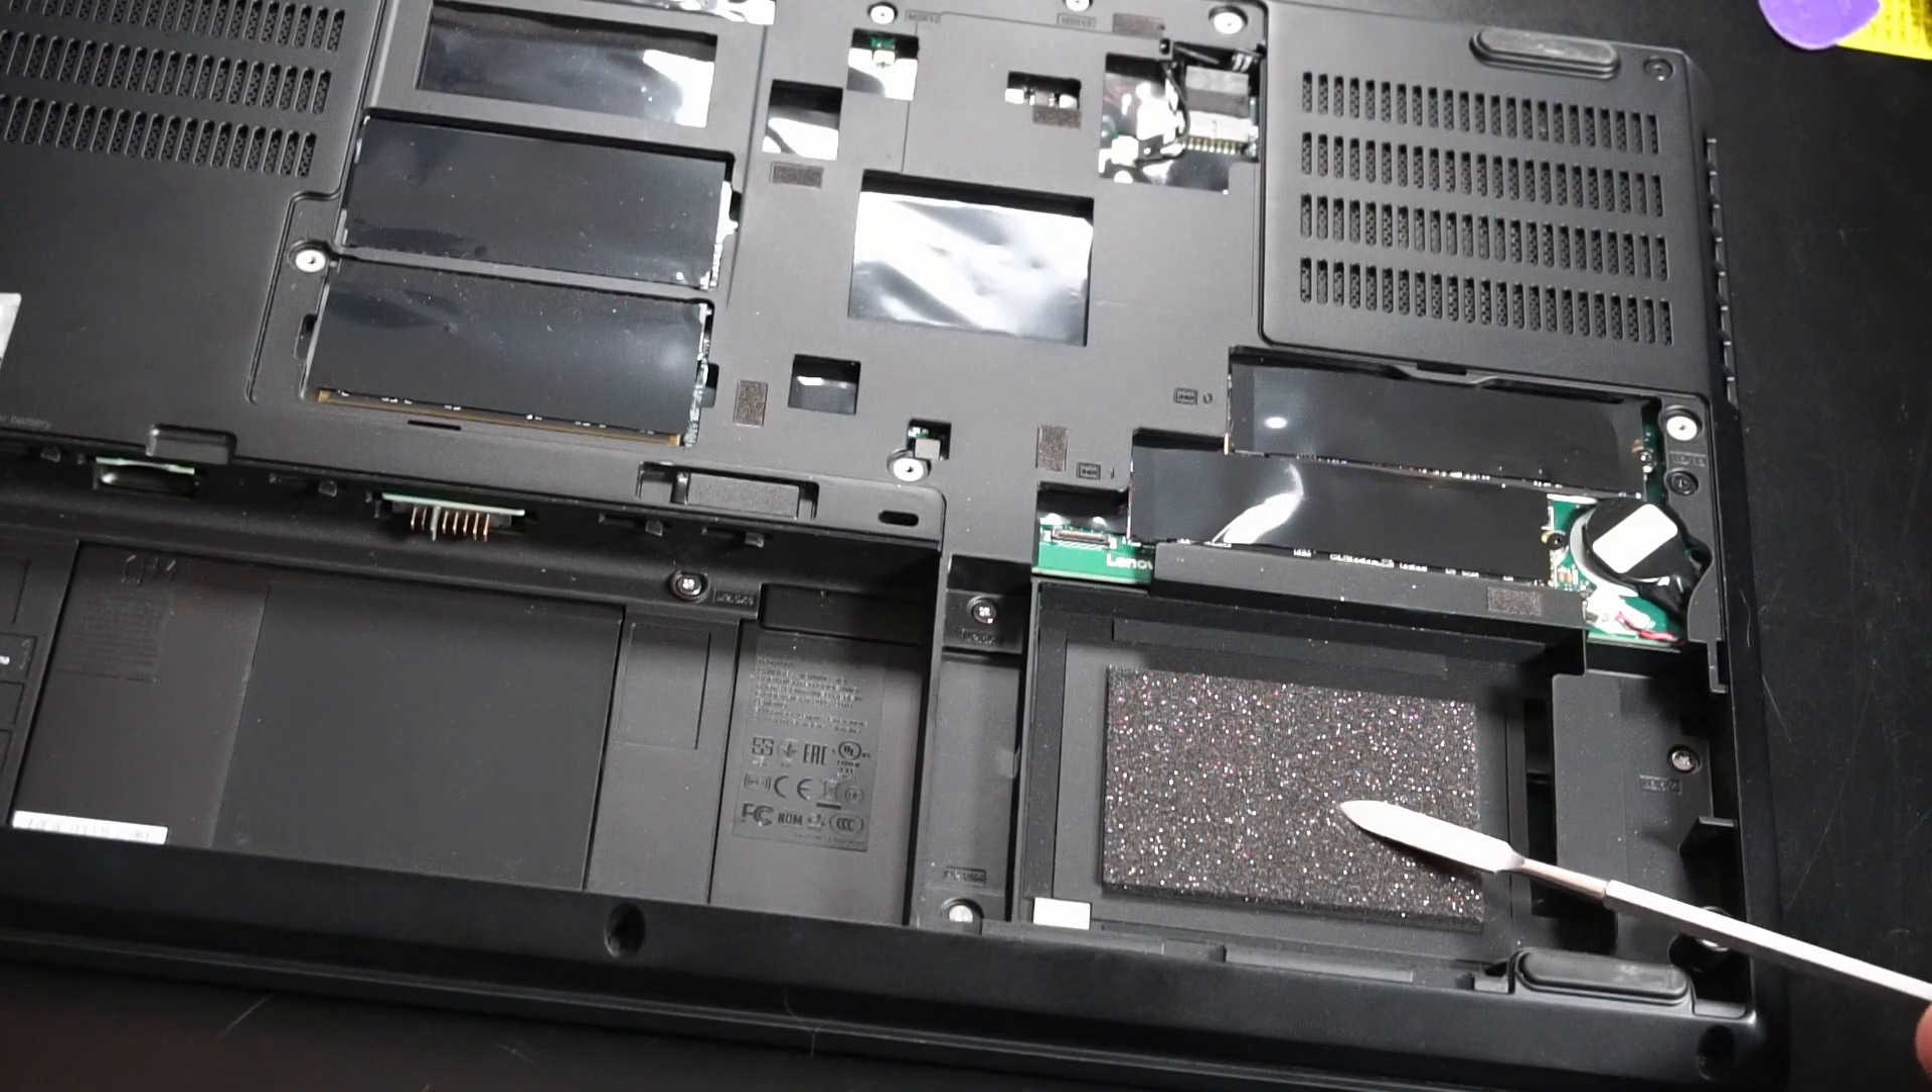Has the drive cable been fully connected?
No.